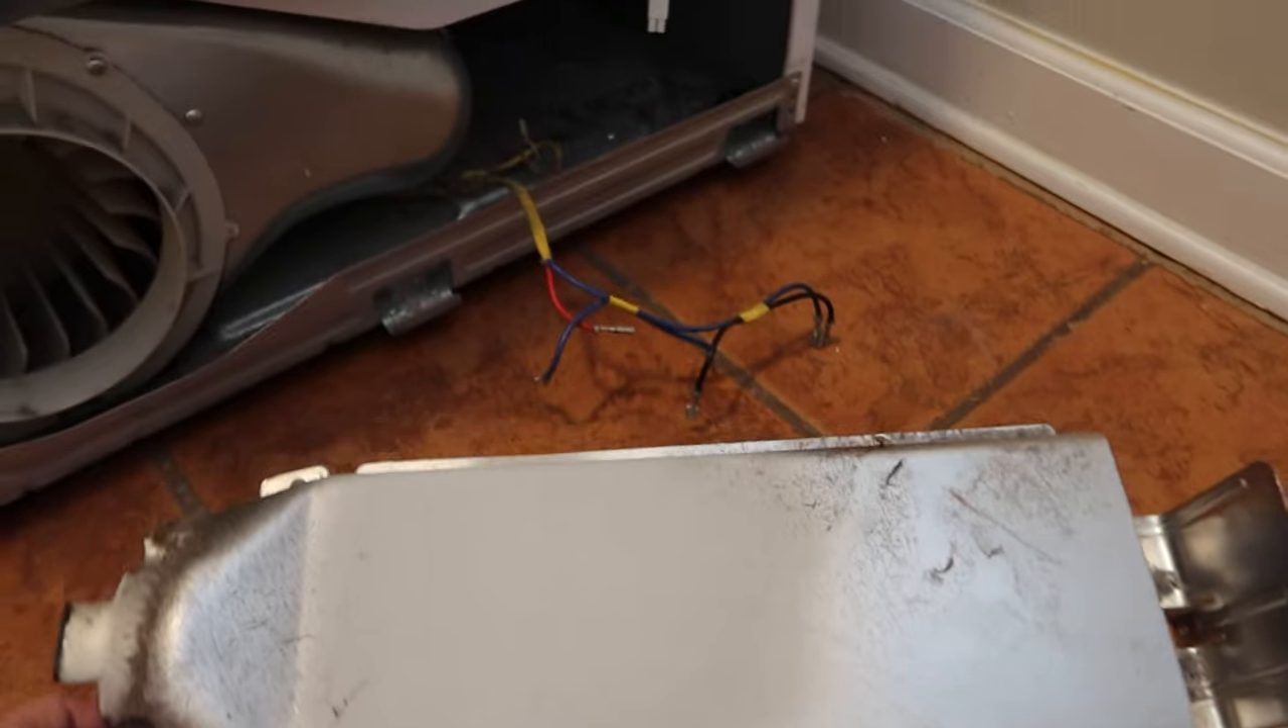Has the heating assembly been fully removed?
Yes.